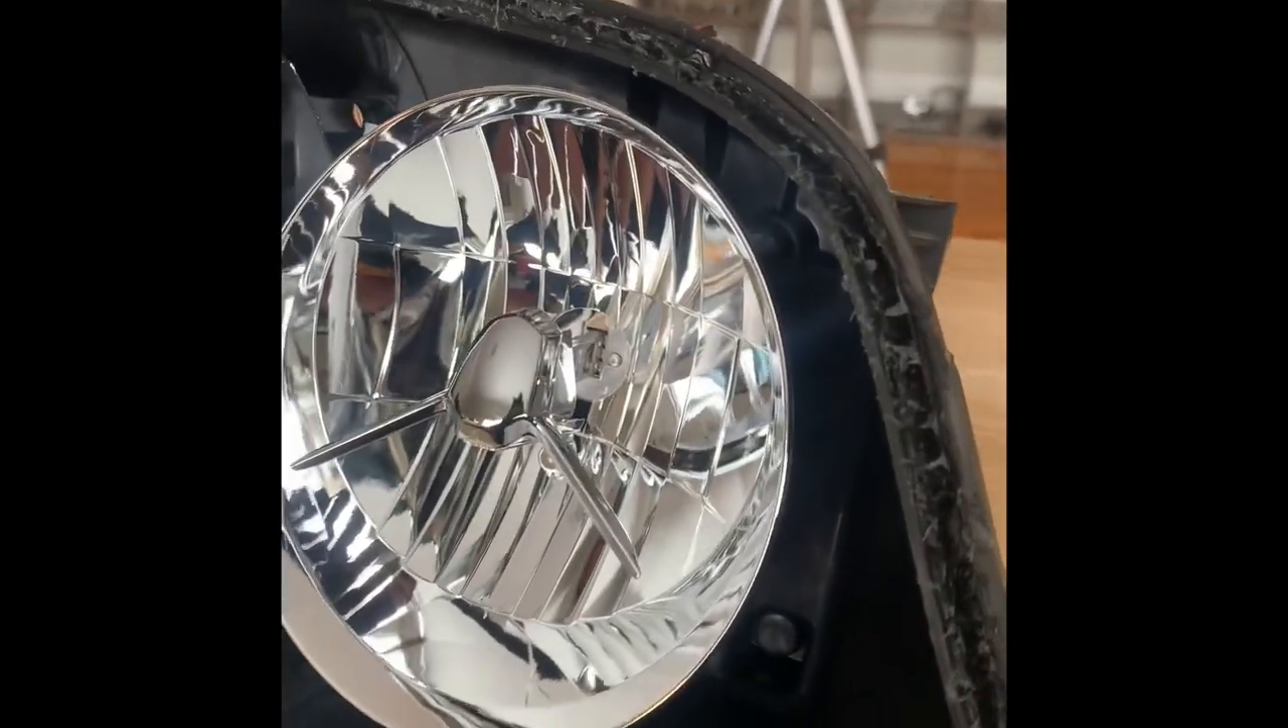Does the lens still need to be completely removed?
No.